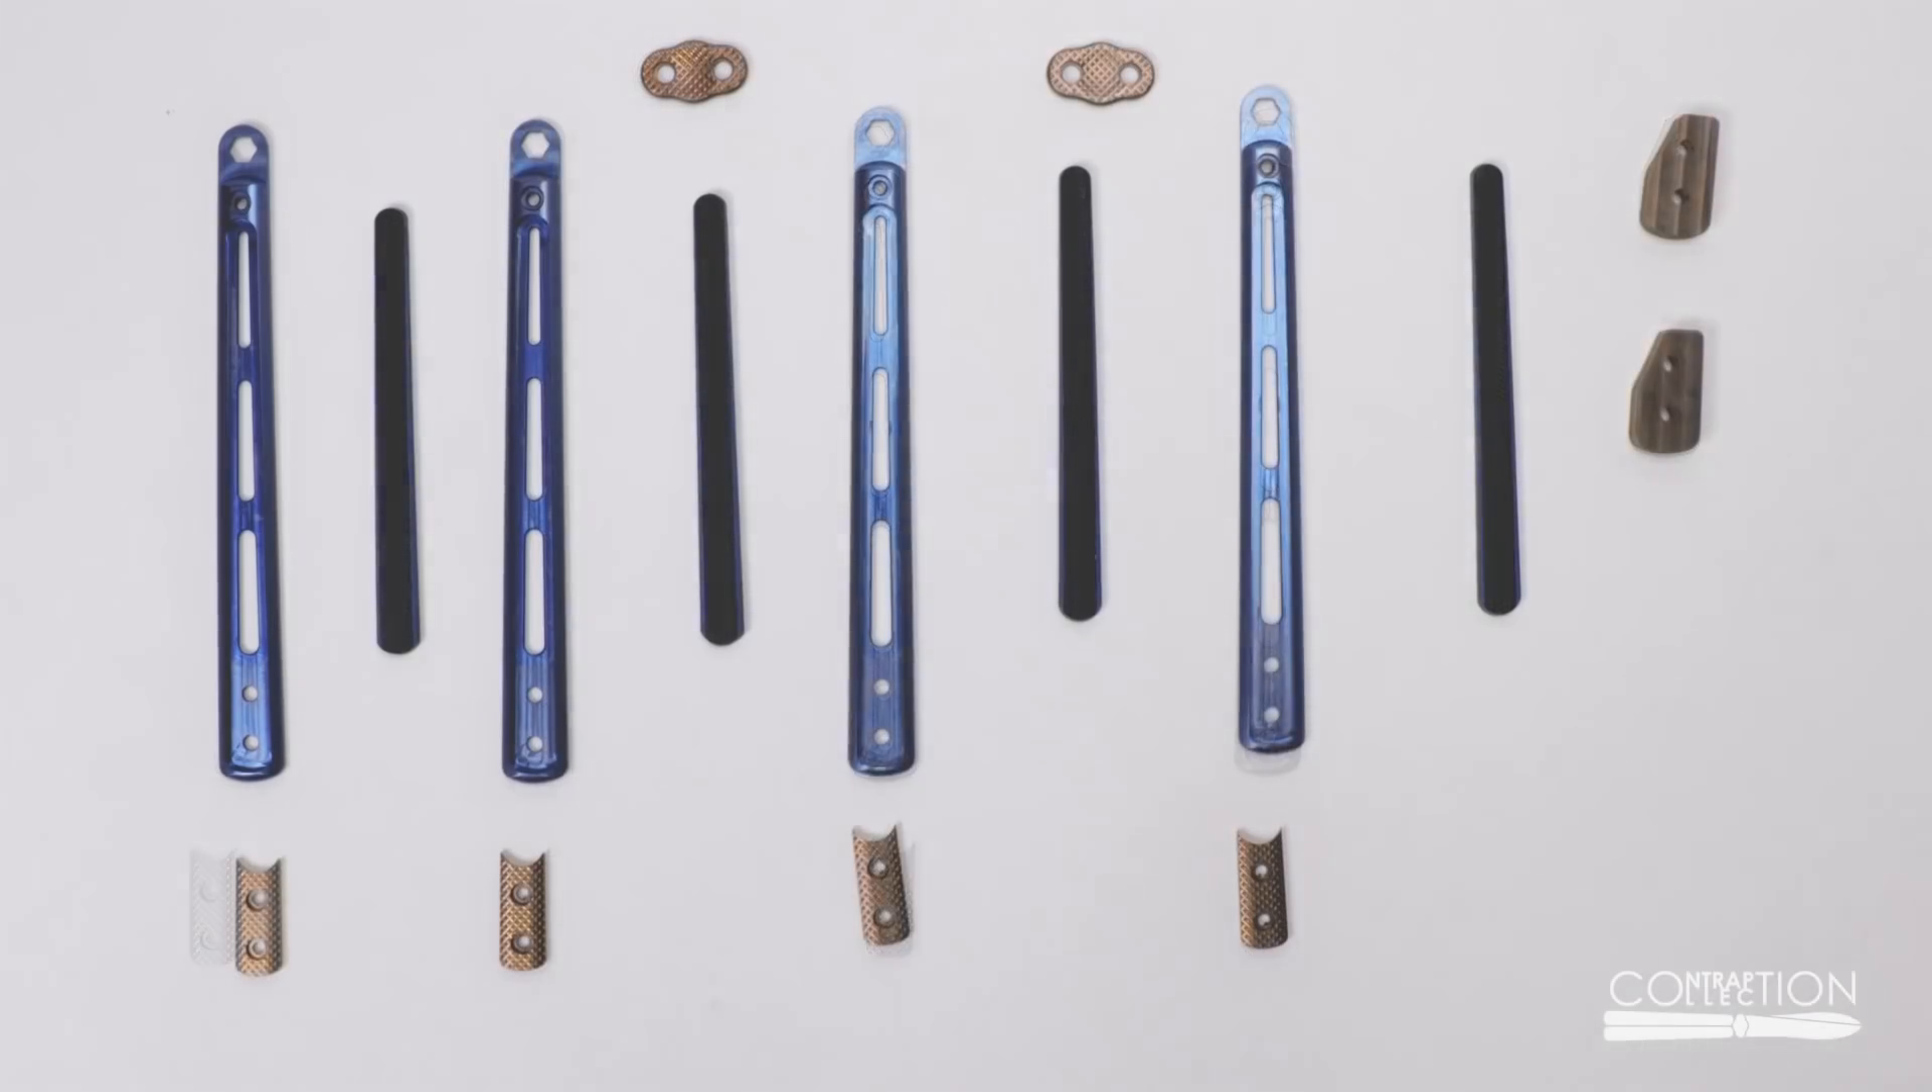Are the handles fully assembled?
No.